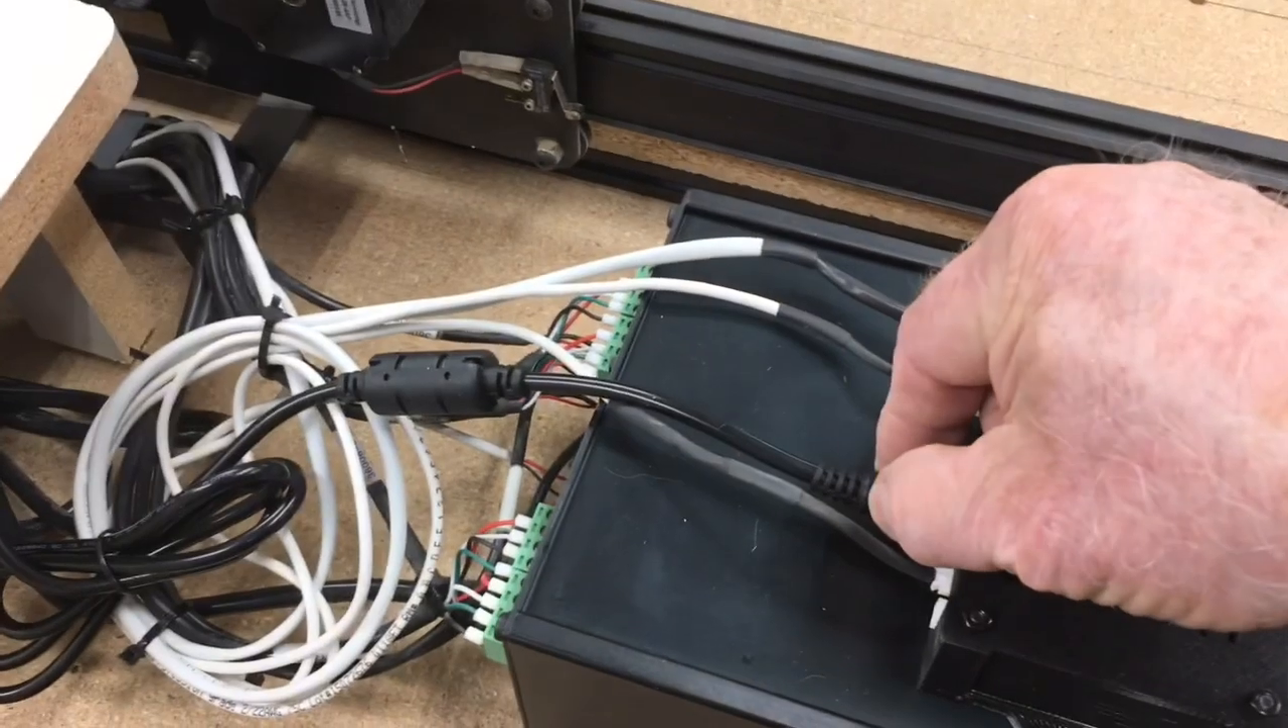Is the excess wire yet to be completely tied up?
No.